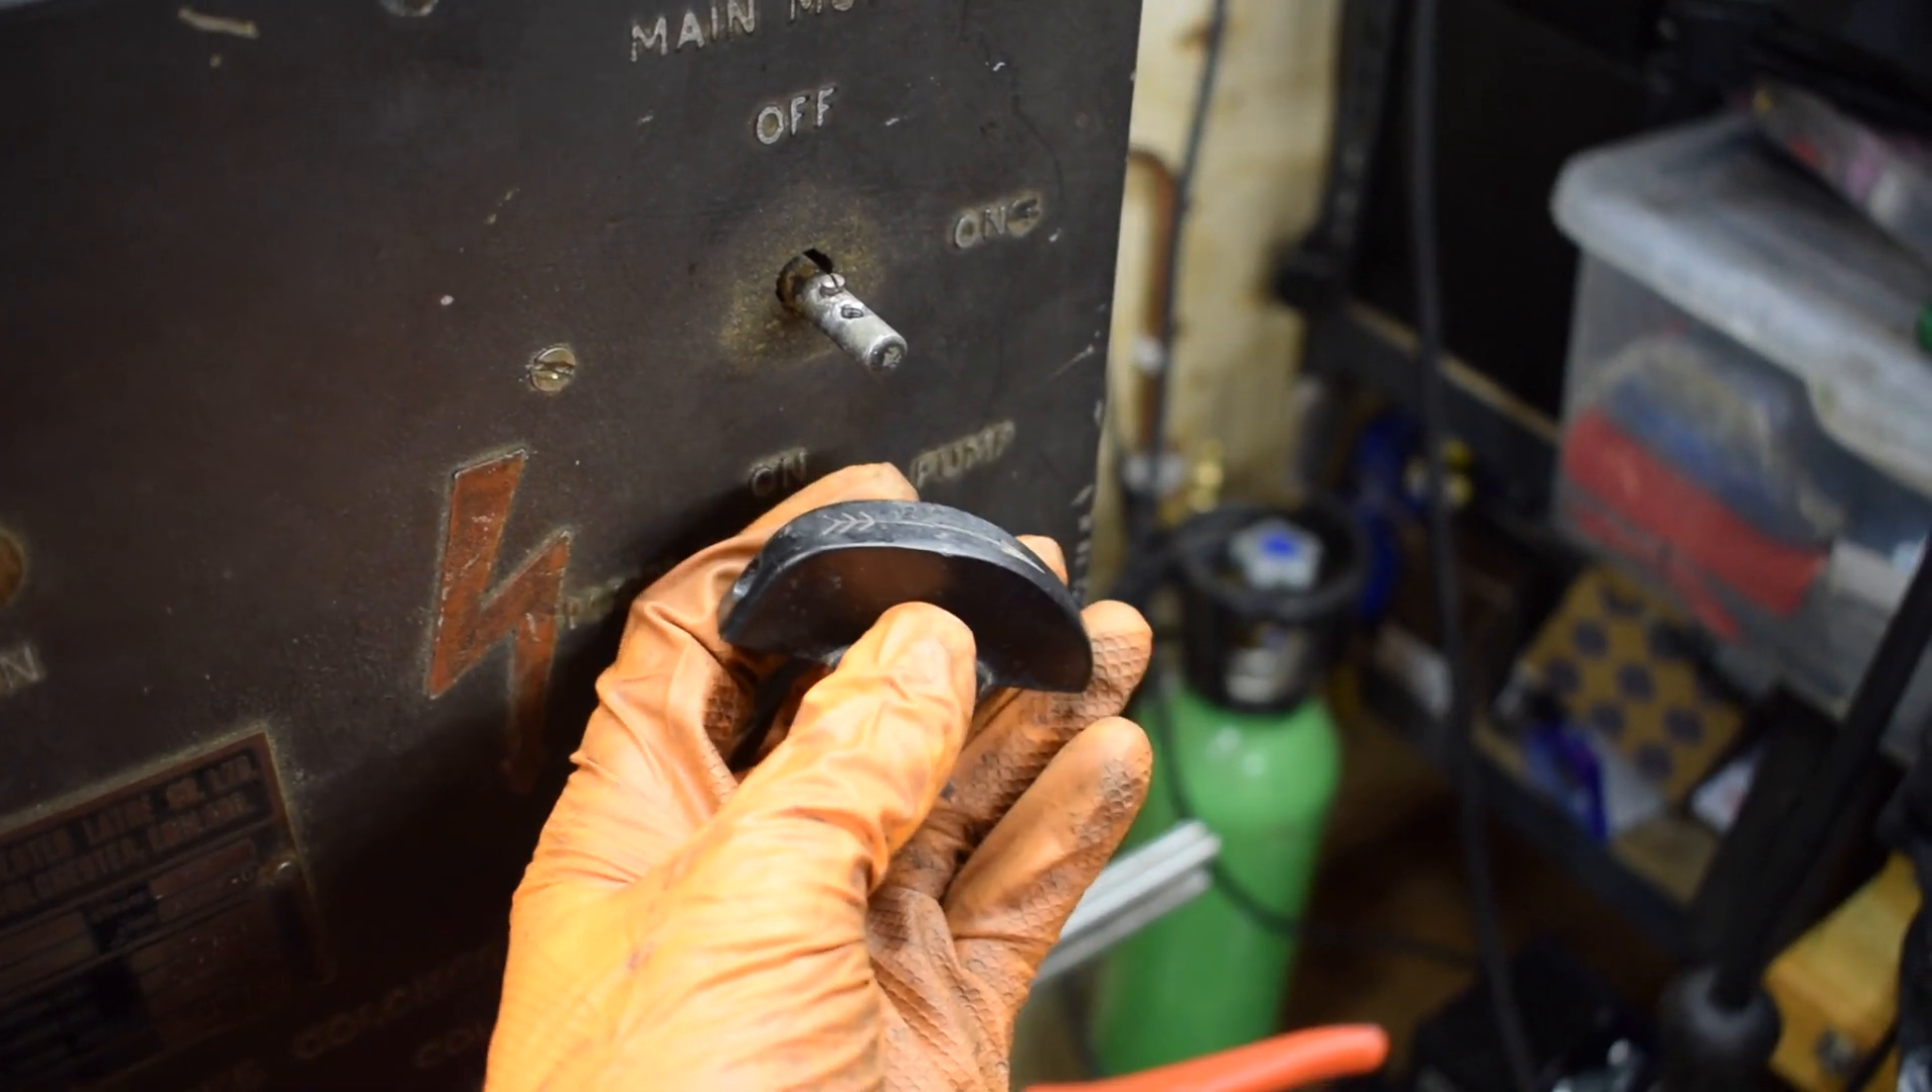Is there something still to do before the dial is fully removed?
No.